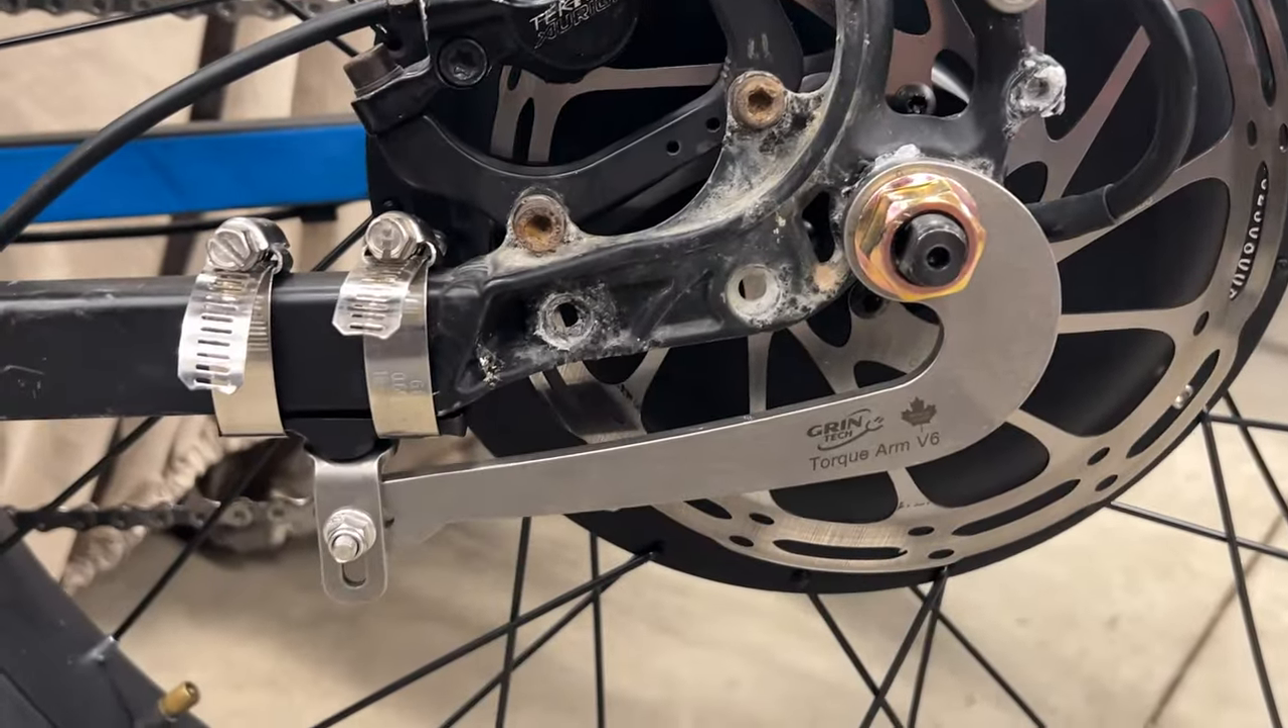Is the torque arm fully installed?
Yes.